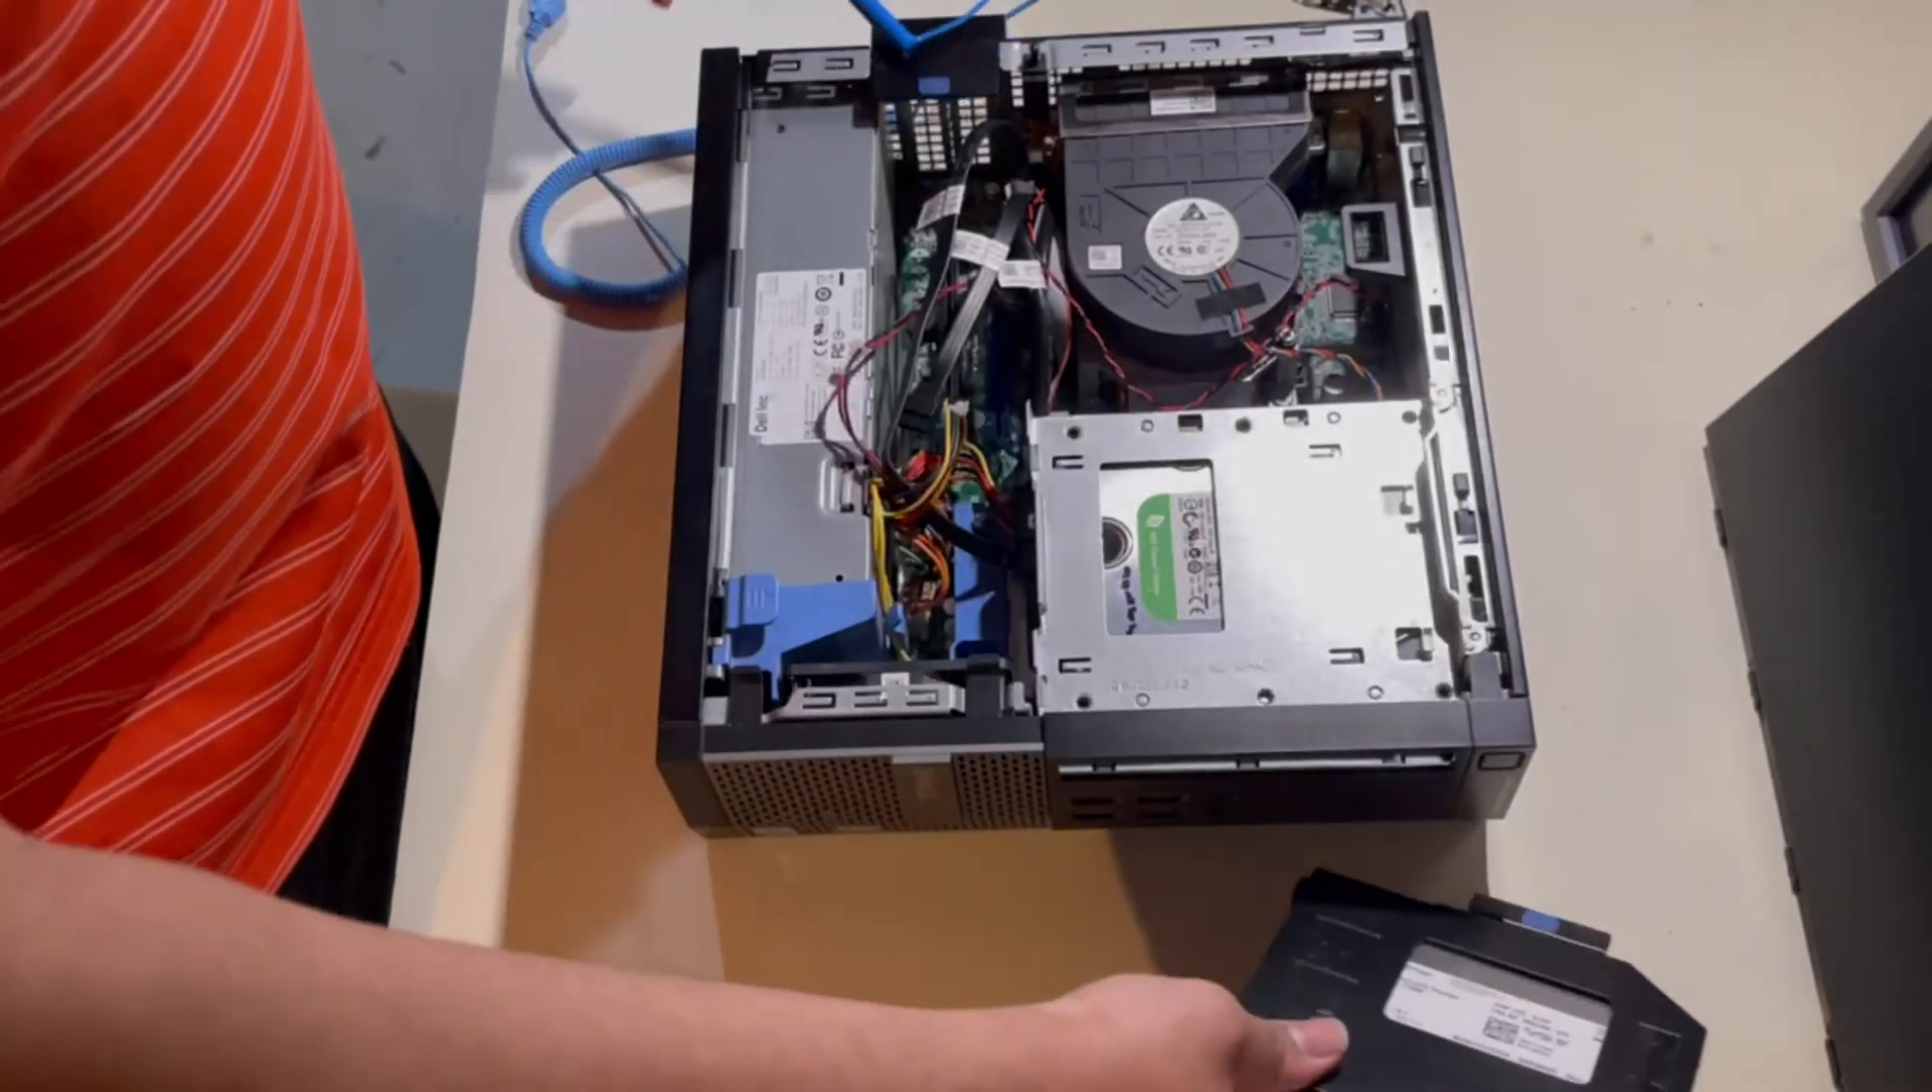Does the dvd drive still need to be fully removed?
No.